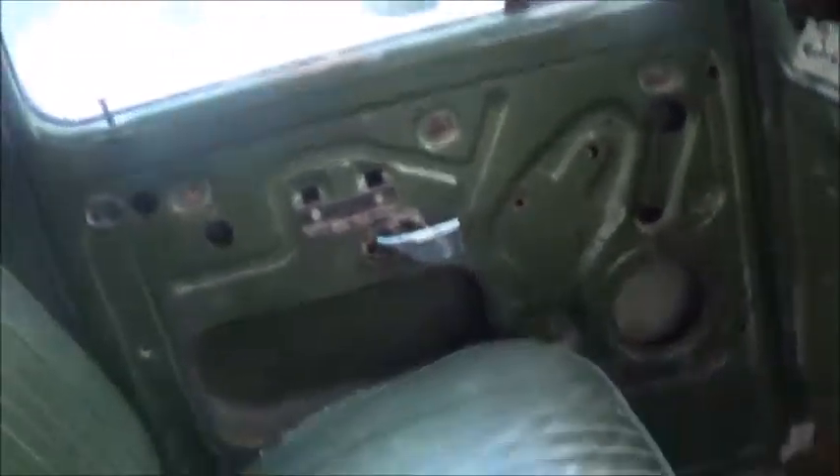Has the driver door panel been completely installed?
No.